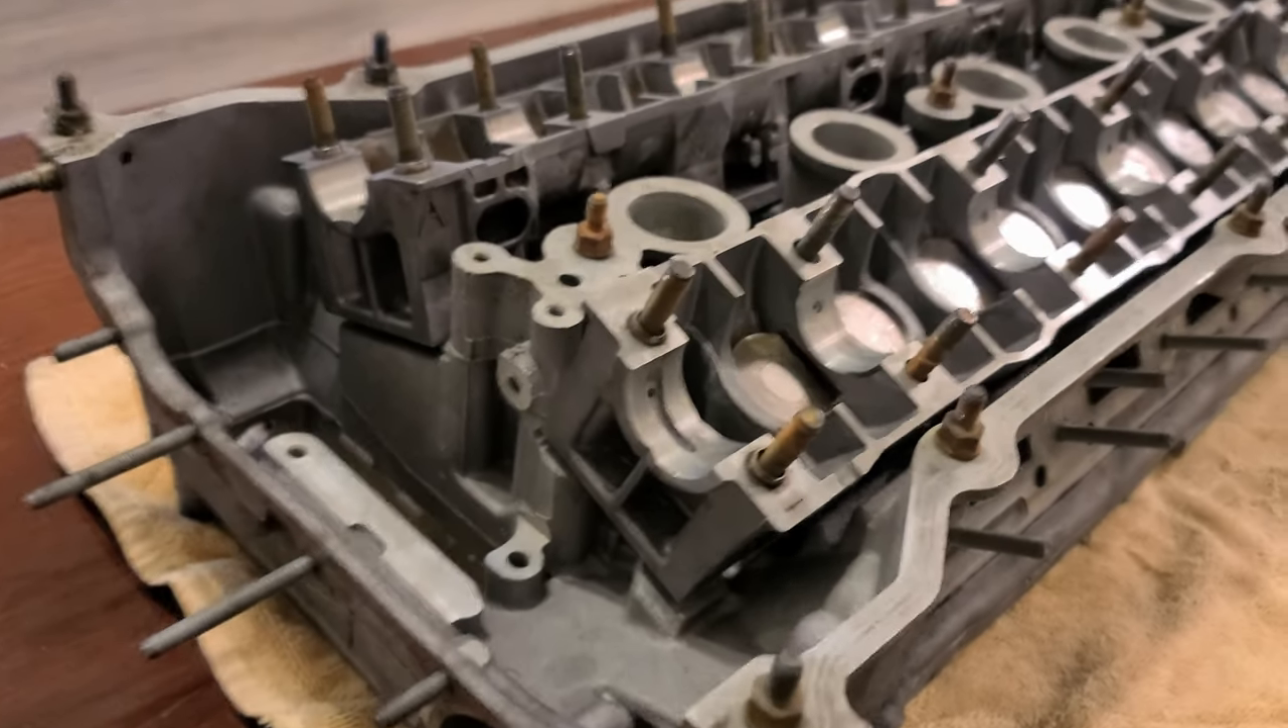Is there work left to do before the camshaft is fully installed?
Yes.